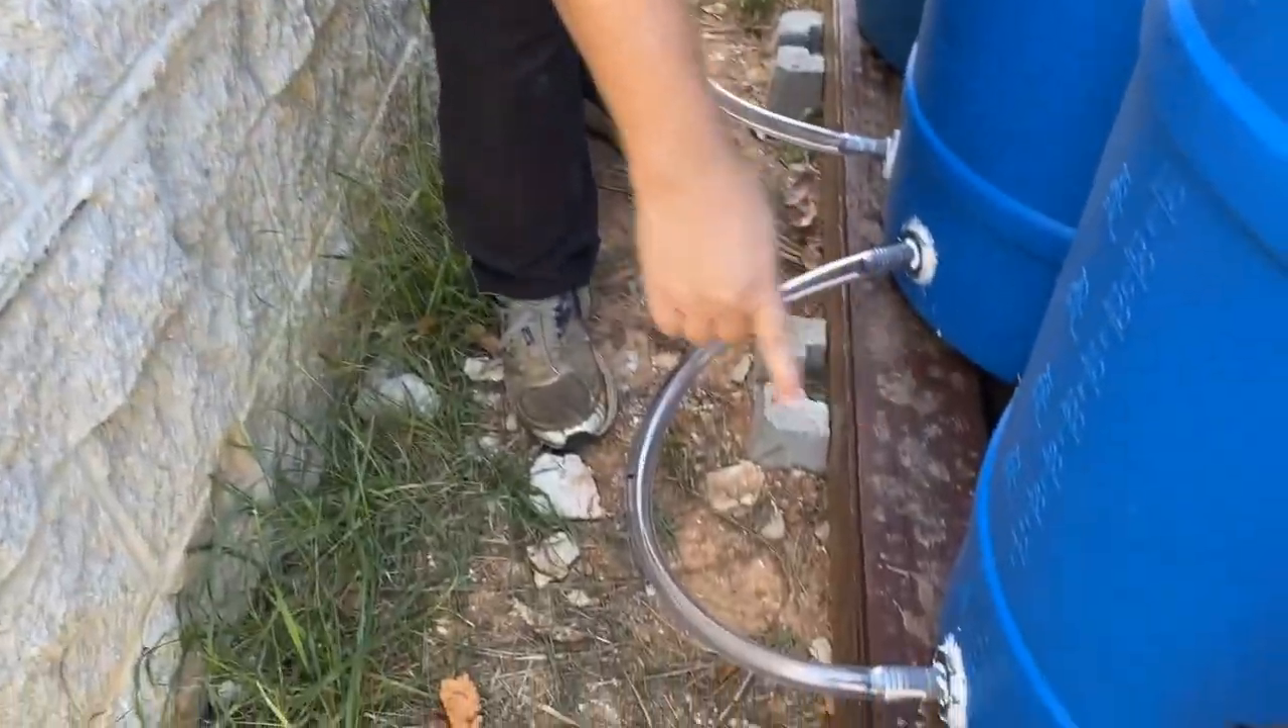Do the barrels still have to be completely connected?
No.